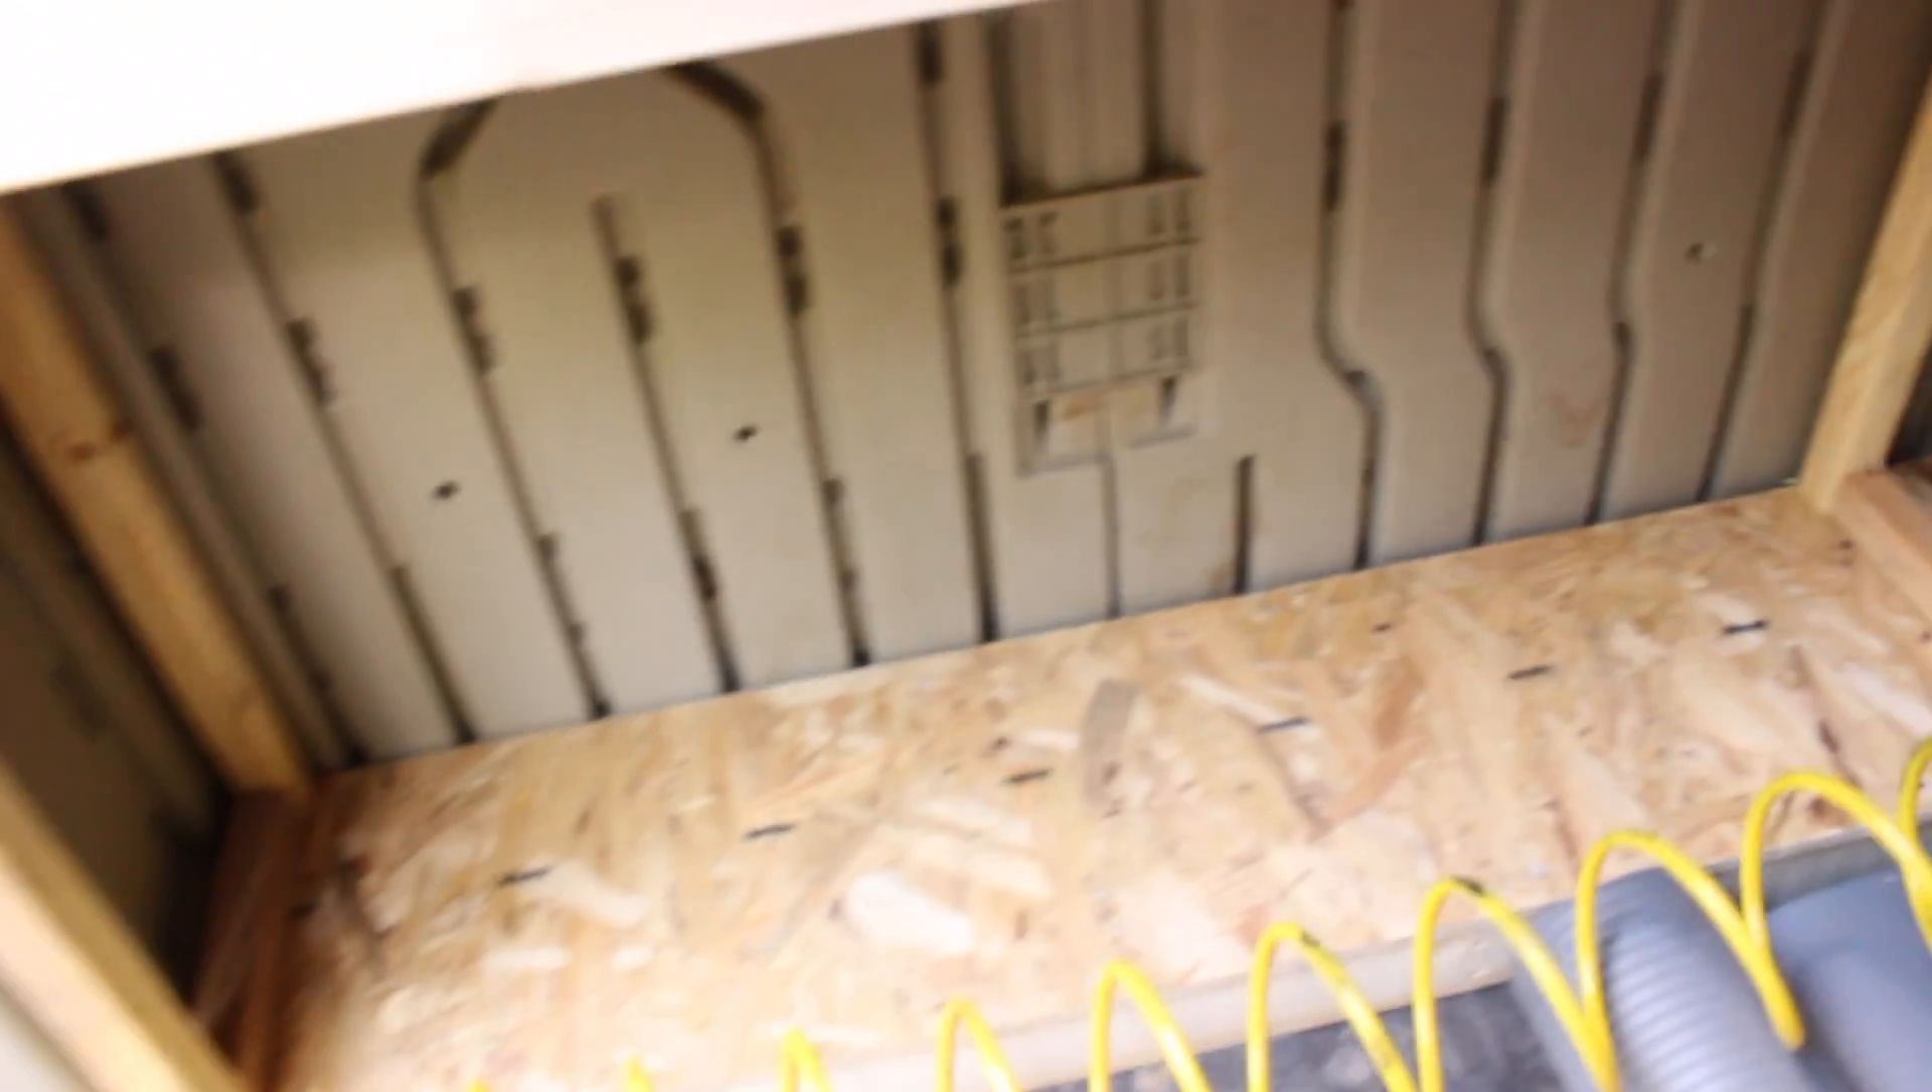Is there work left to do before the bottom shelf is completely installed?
No.